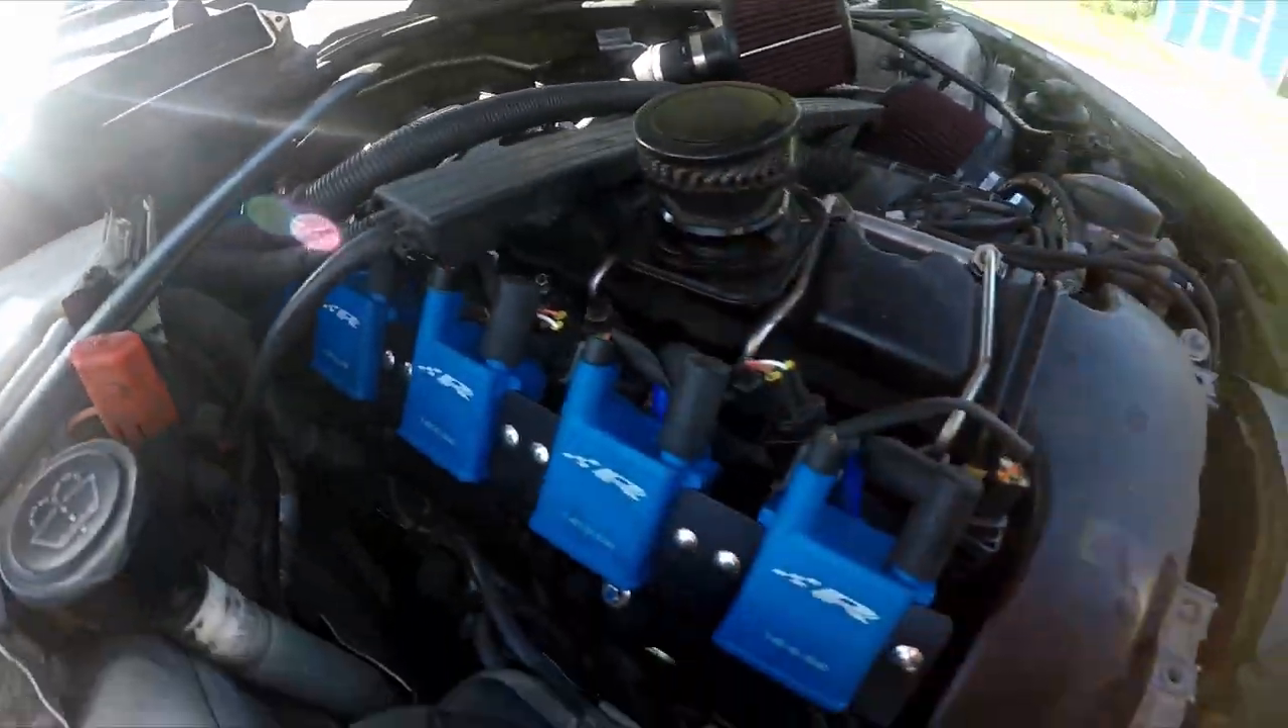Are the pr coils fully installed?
Yes.